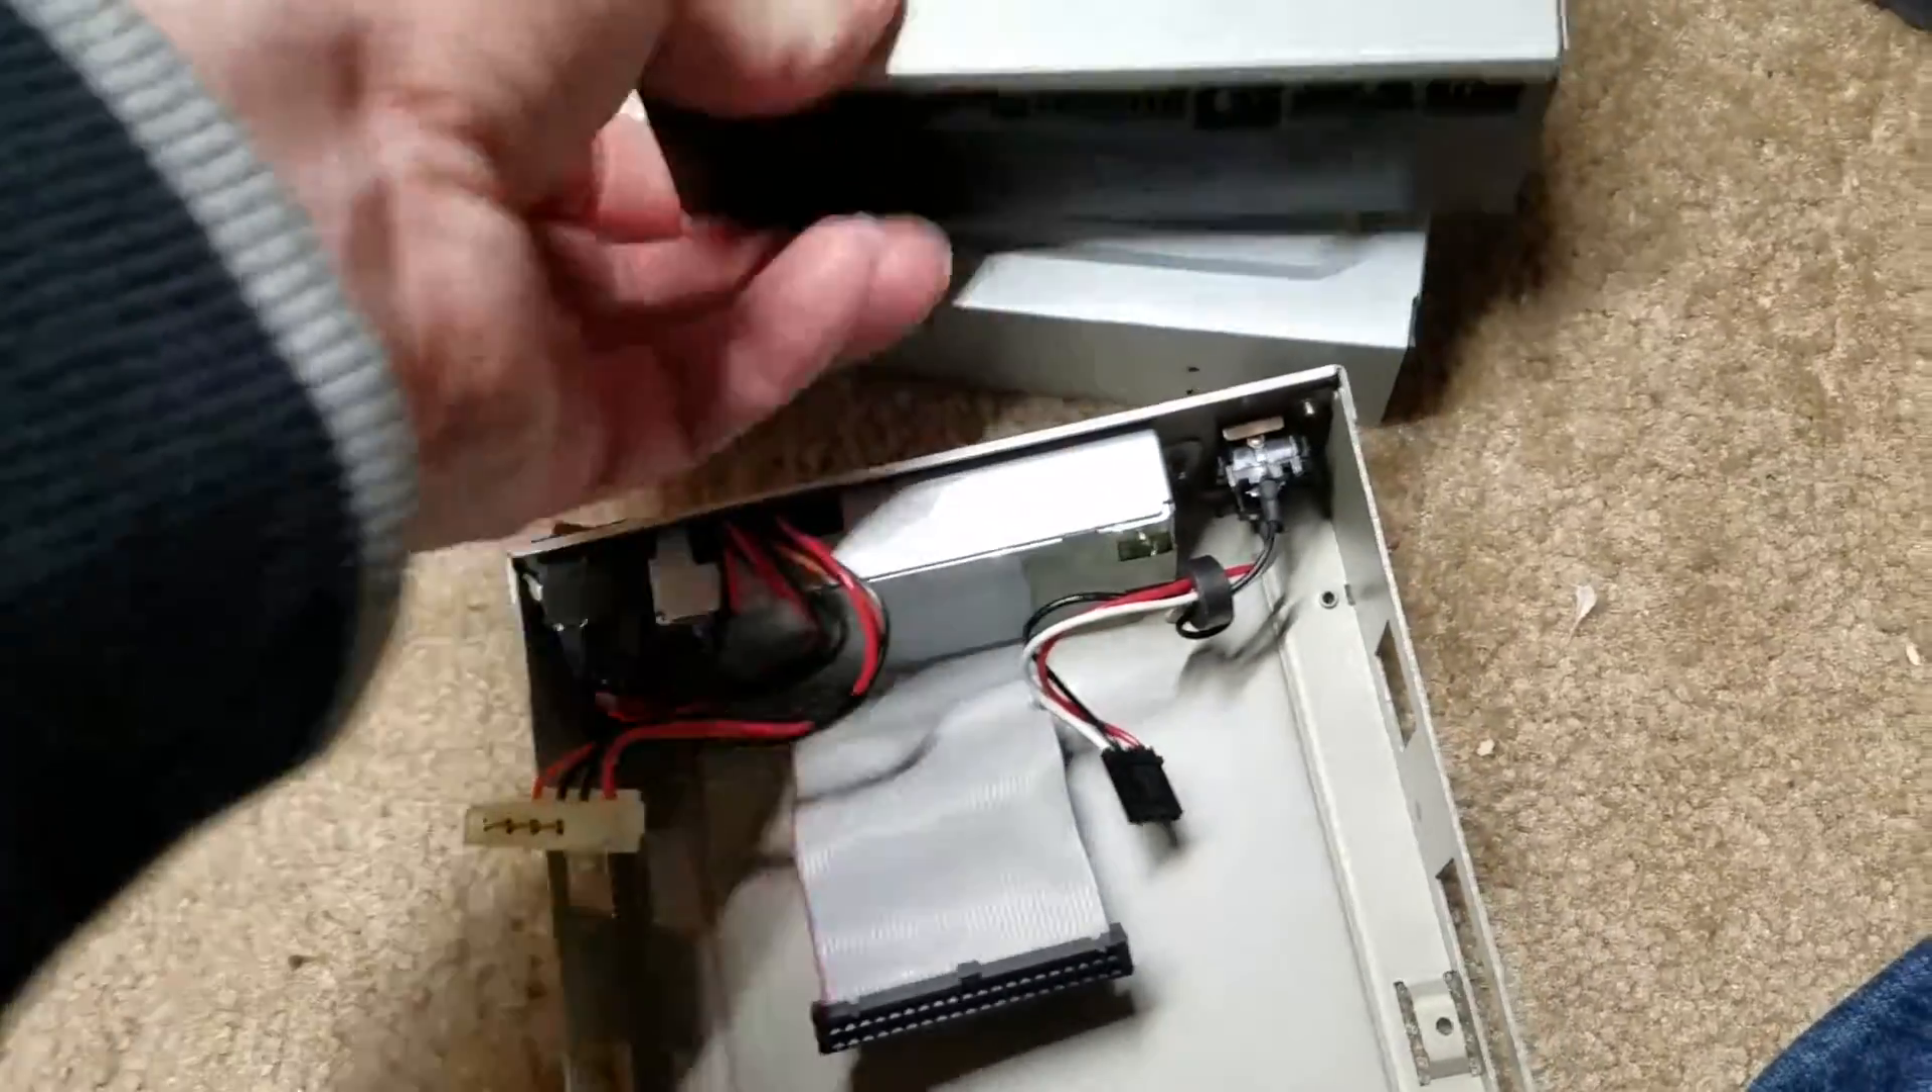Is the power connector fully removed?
Yes.